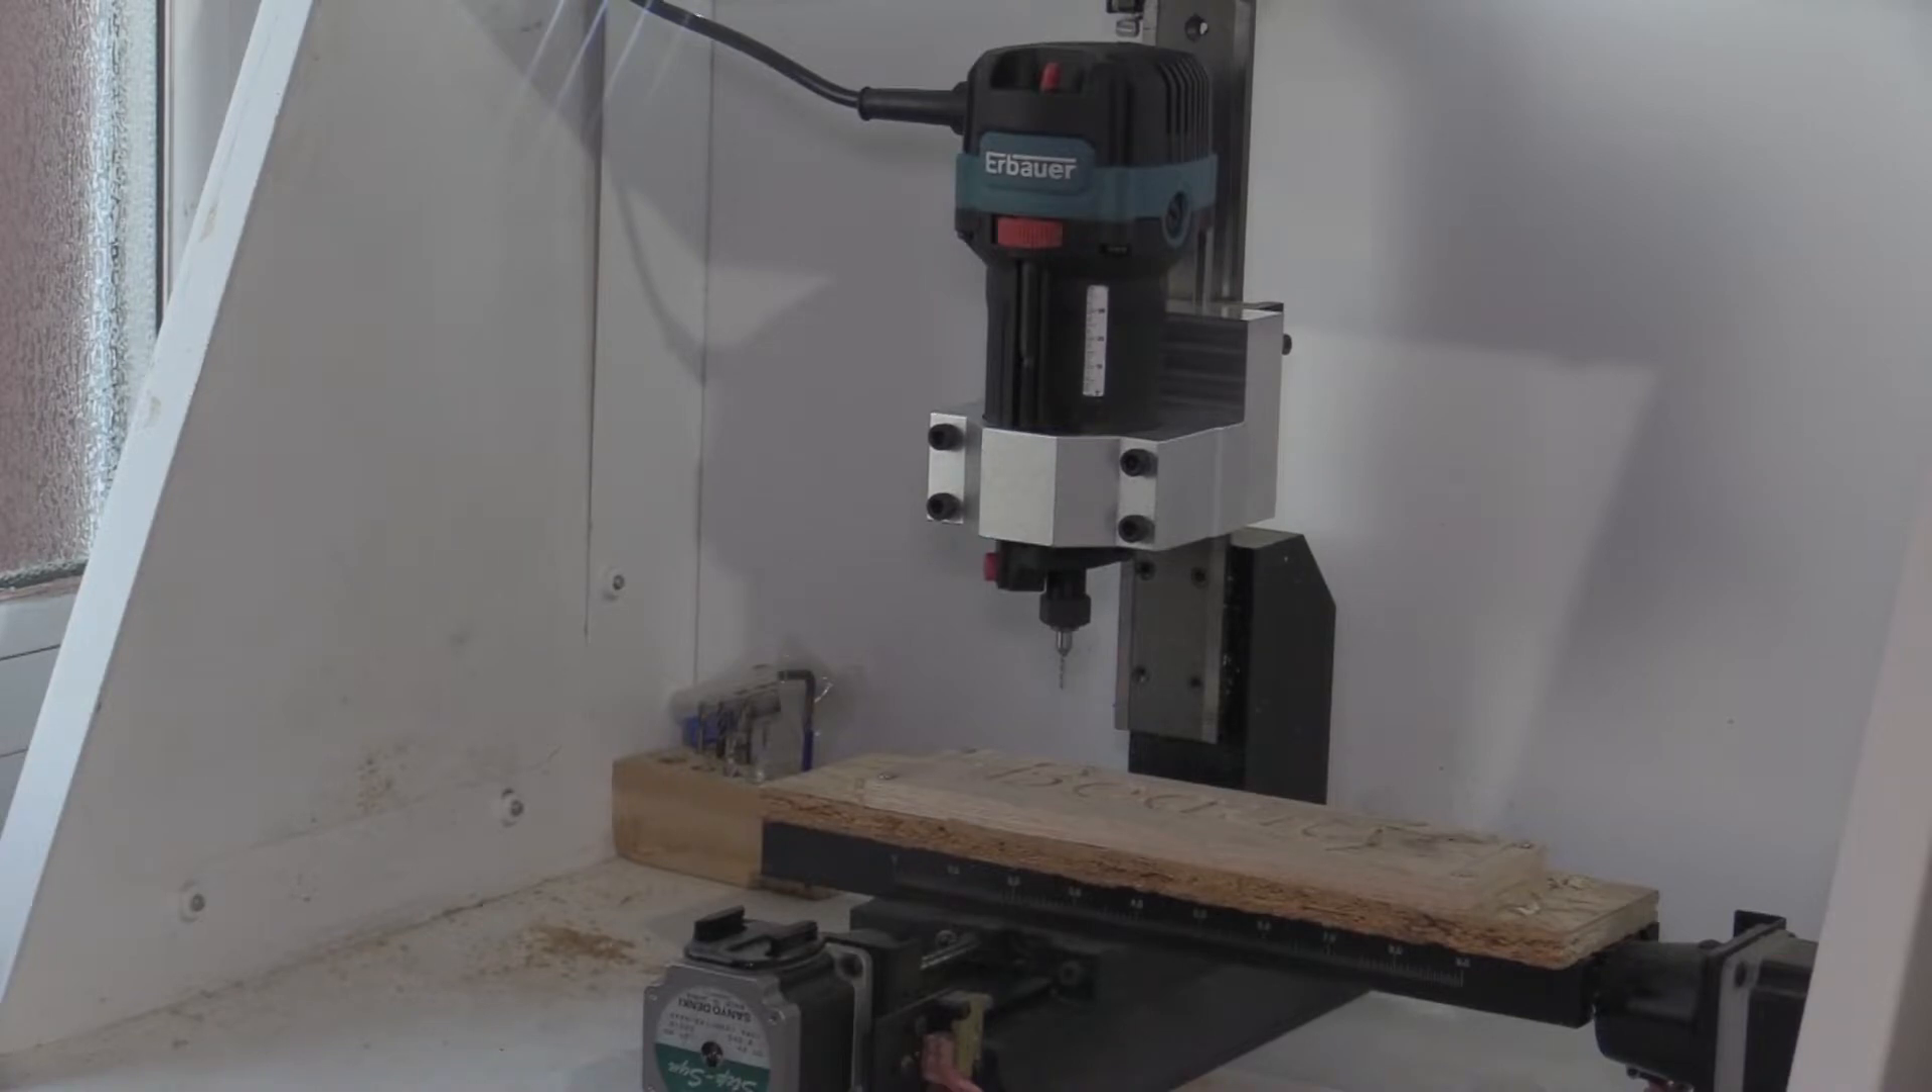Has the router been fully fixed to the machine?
Yes.